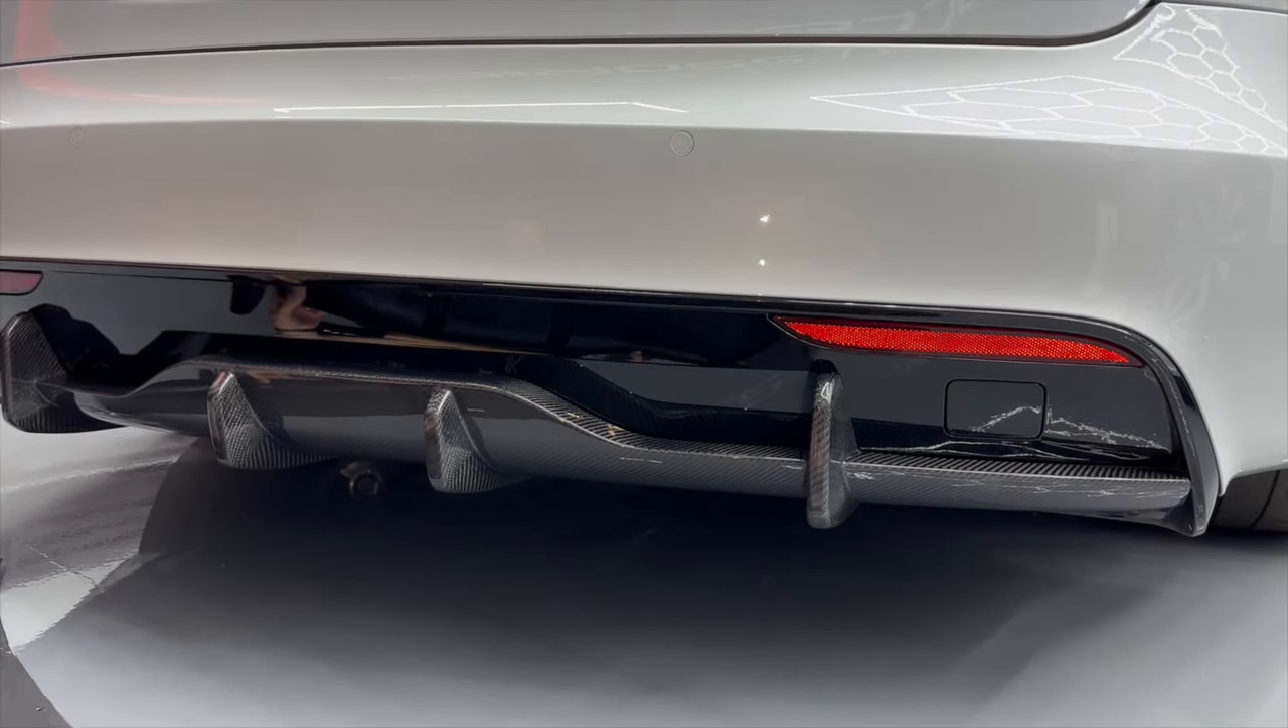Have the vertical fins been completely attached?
Yes.